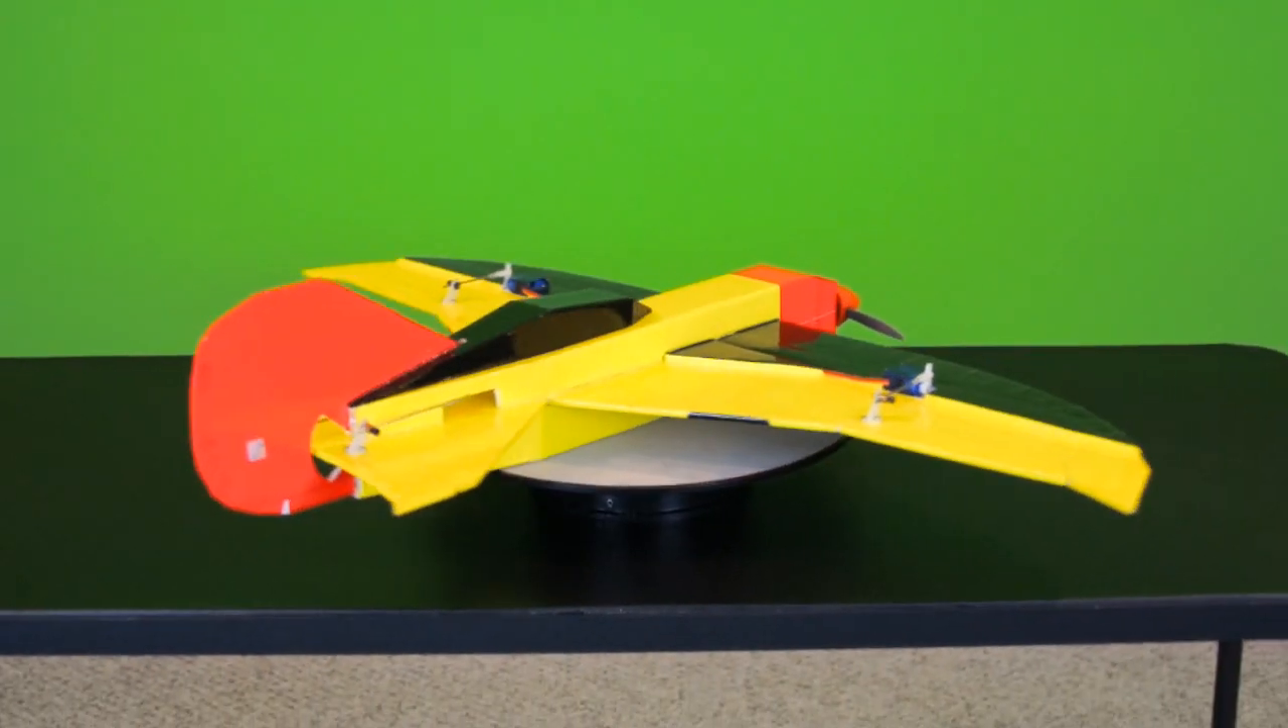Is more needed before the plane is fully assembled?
No.